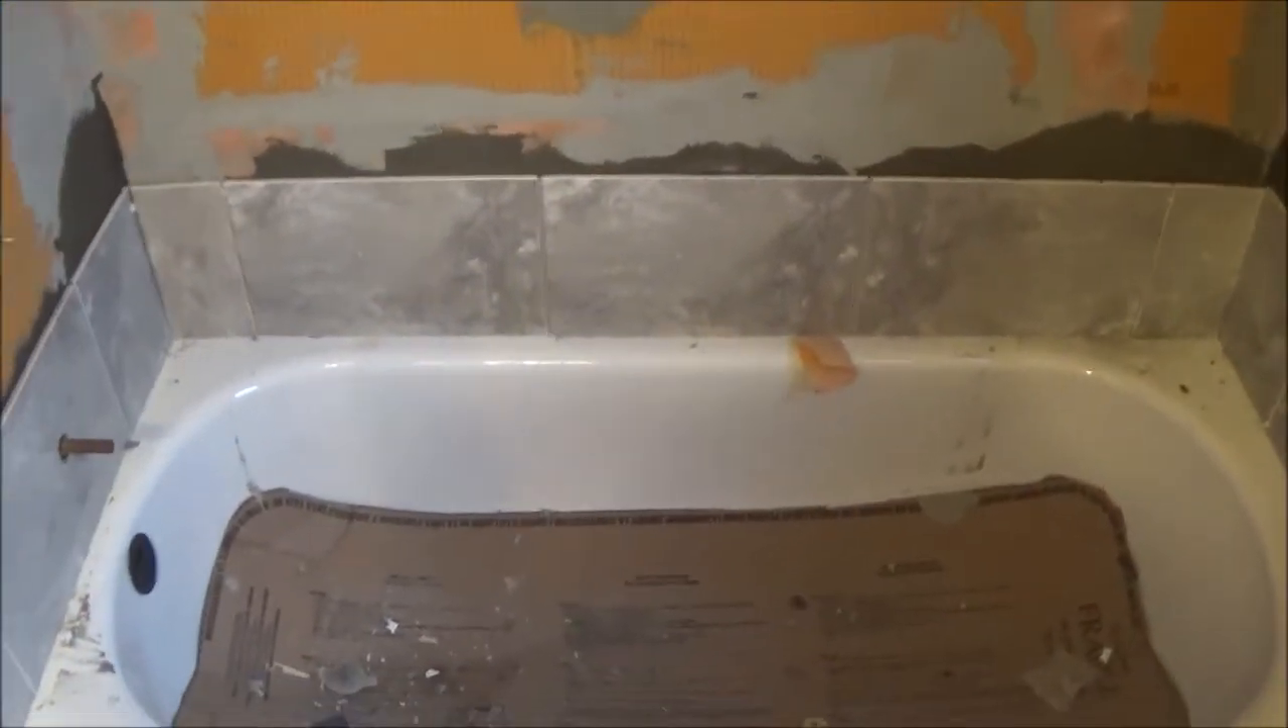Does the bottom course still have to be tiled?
No.